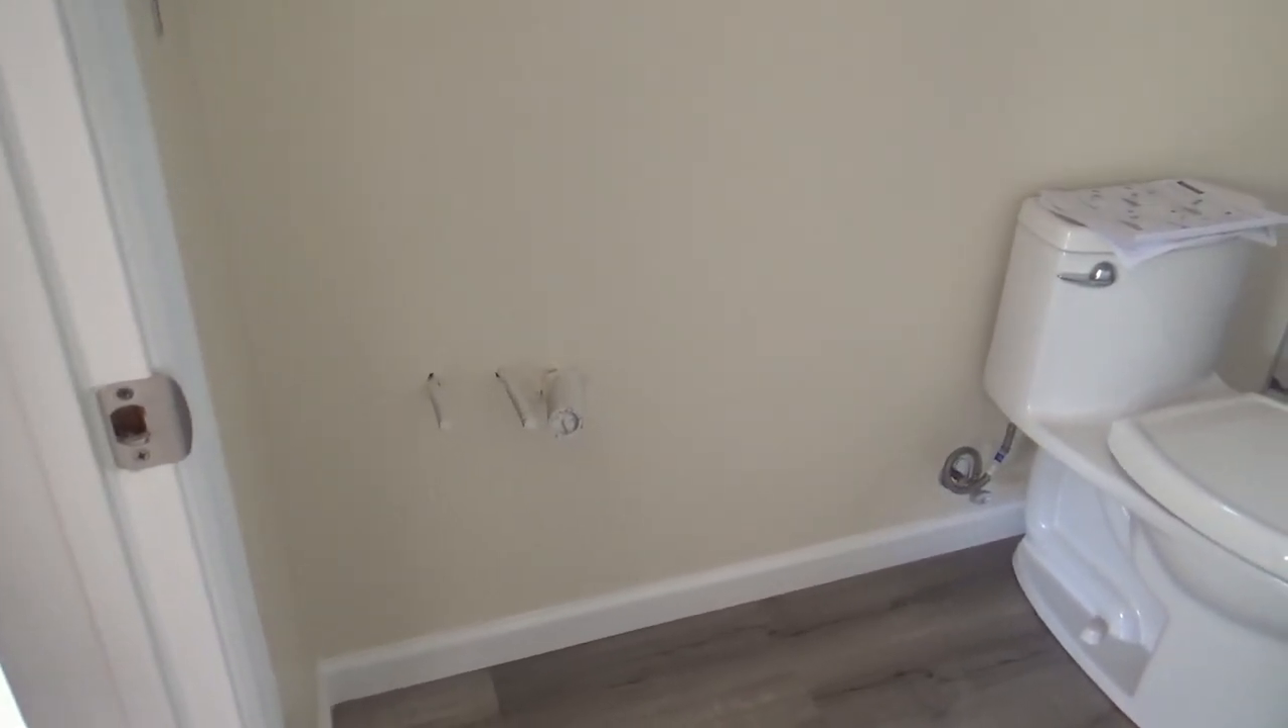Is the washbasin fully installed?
No.